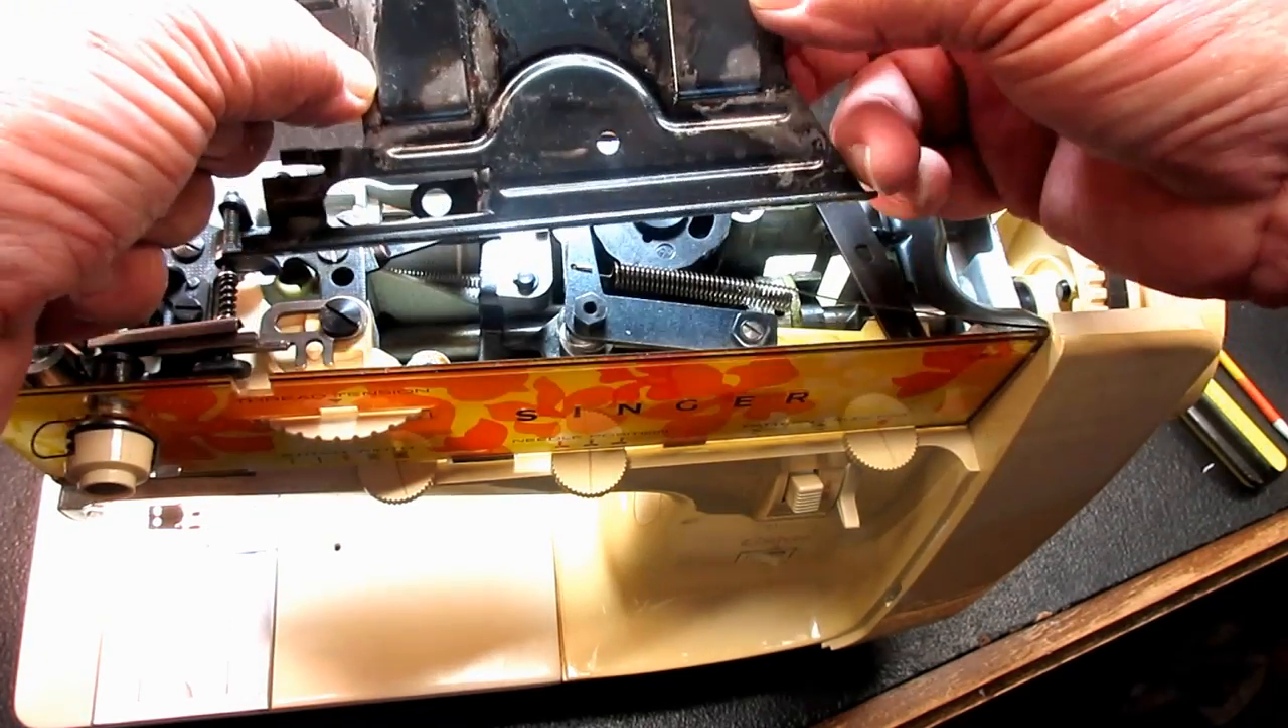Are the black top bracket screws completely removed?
Yes.